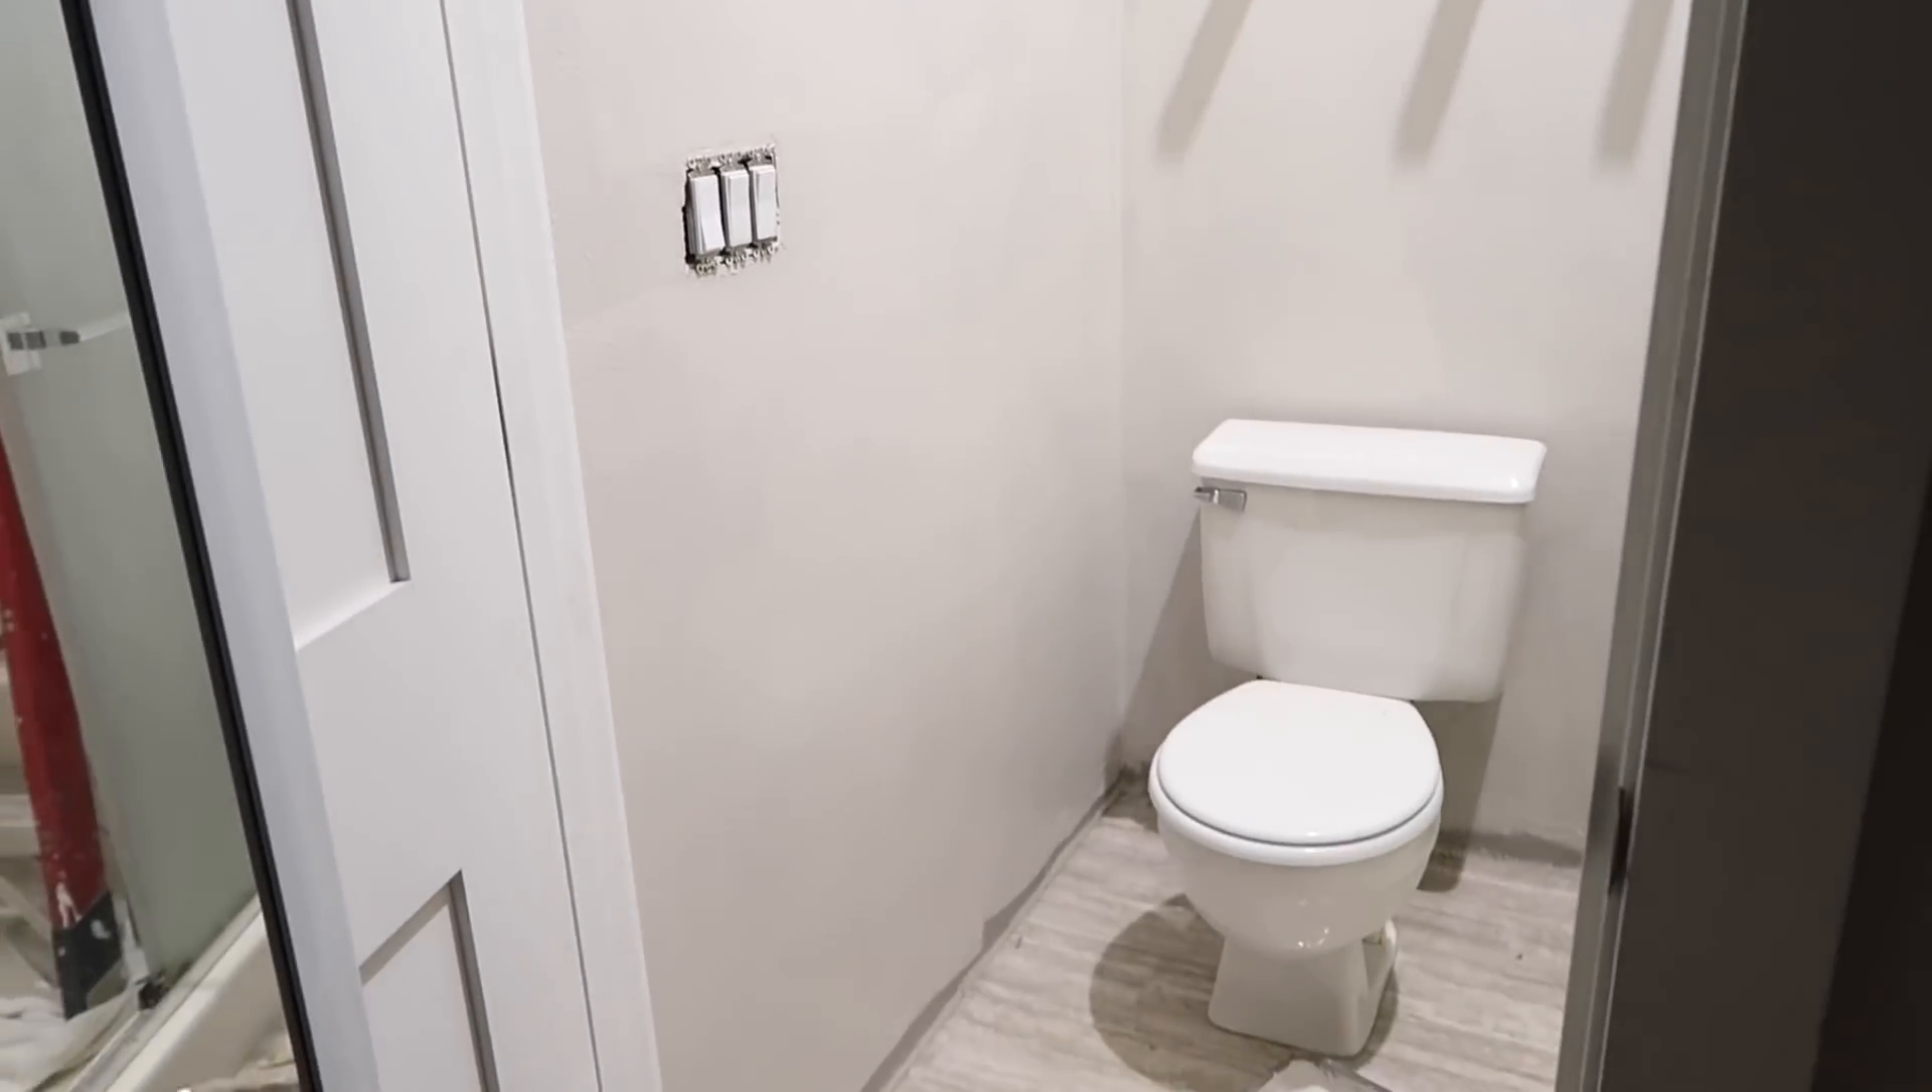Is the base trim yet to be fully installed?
Yes.